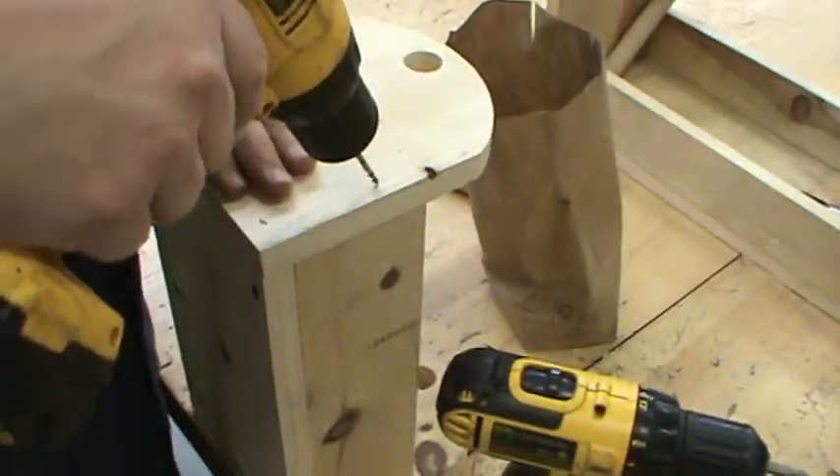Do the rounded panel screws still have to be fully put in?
Yes.